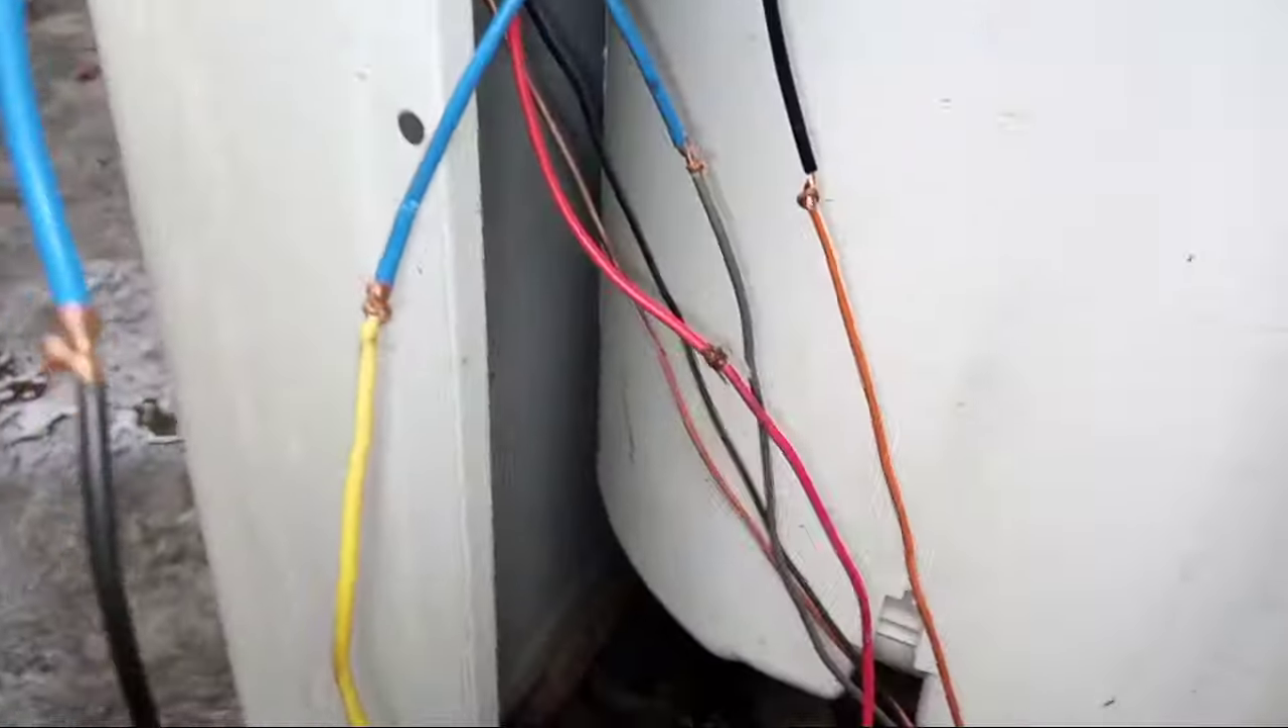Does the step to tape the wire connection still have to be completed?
Yes.